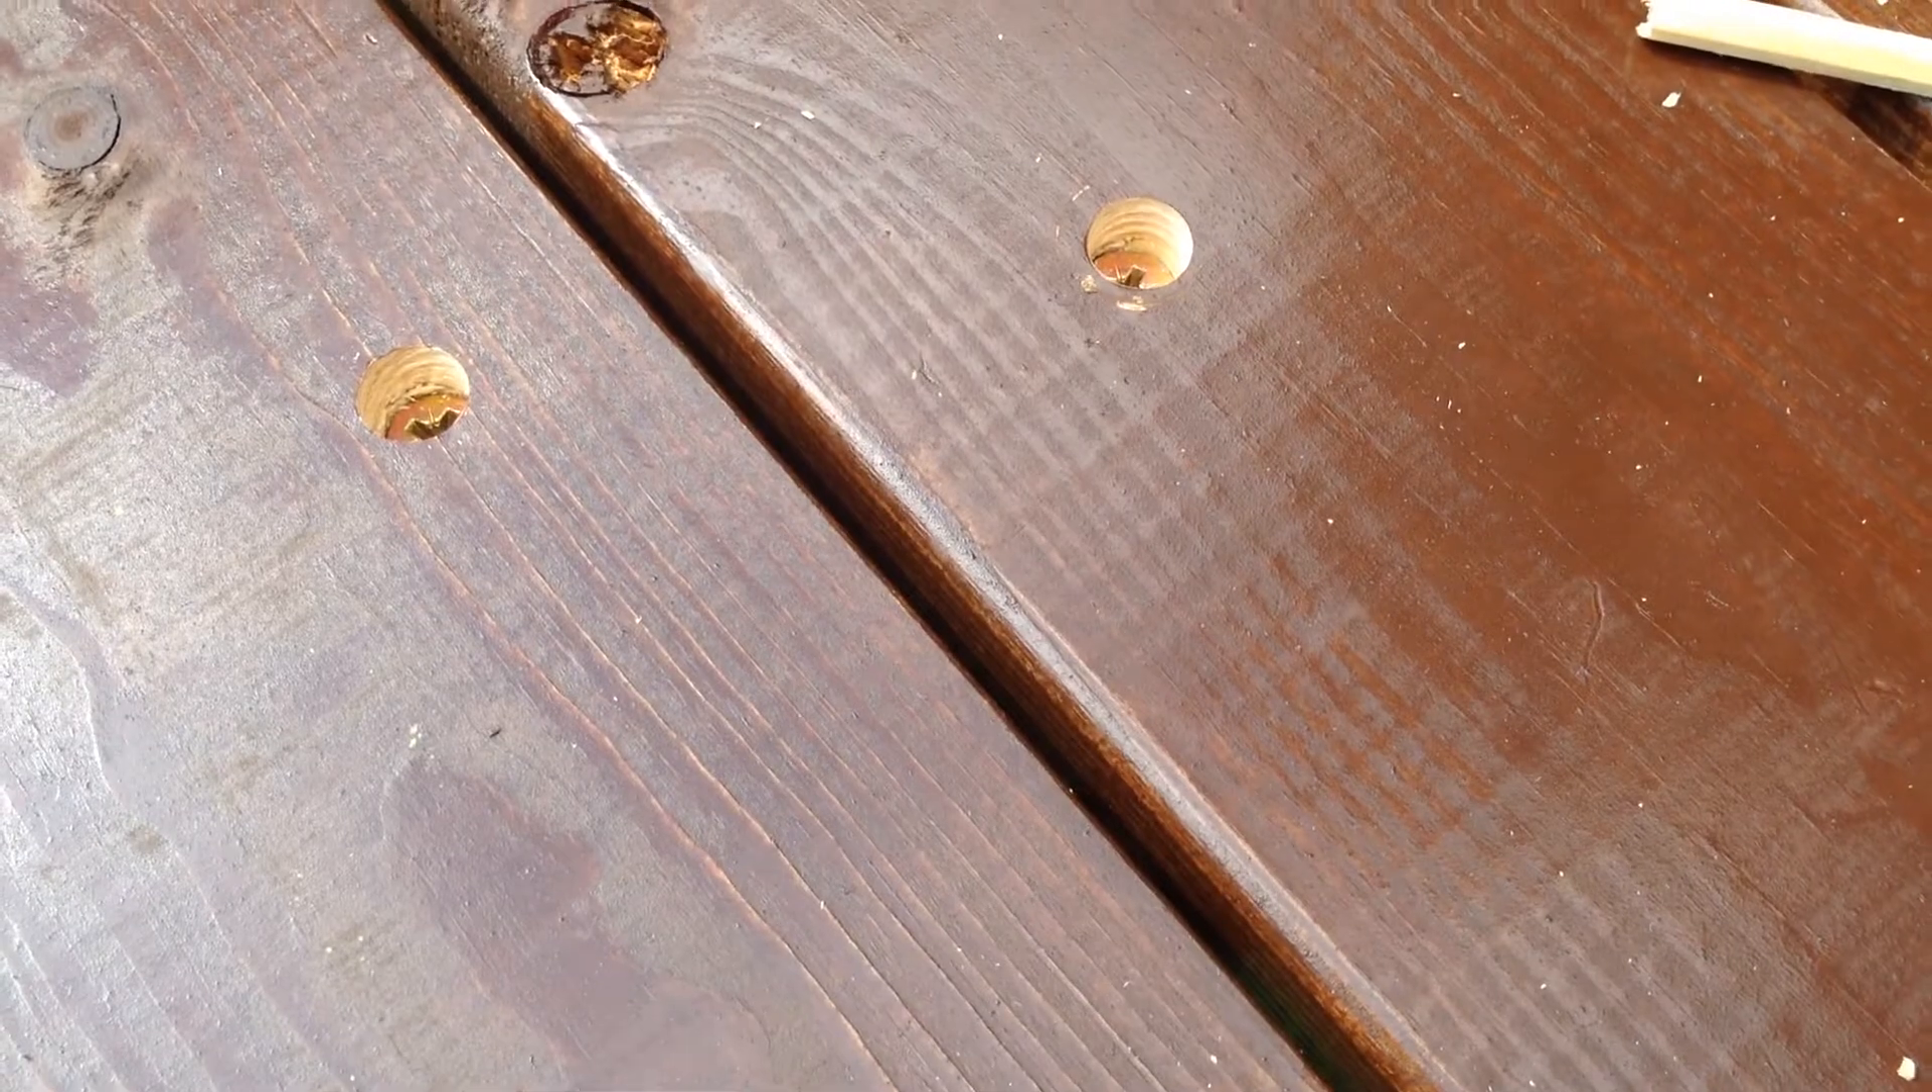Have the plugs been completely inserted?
No.